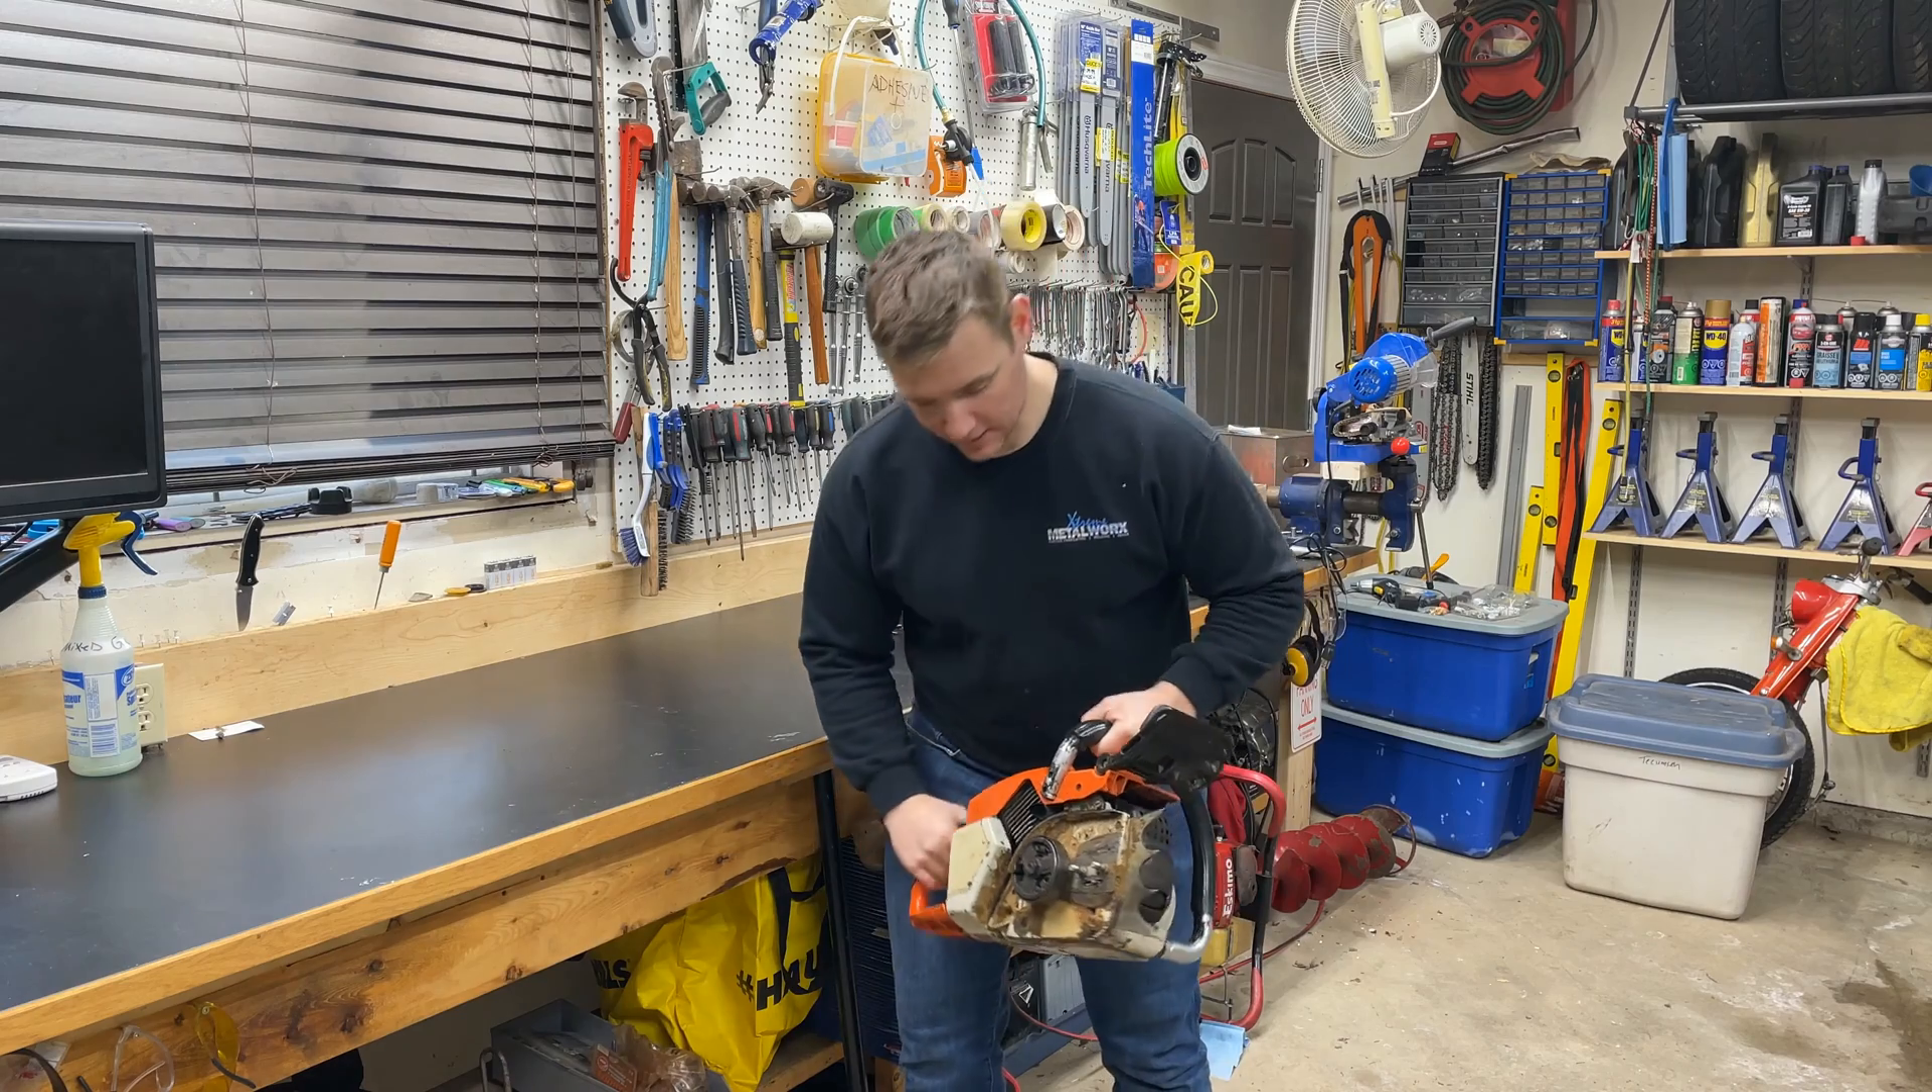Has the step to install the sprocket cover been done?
No.